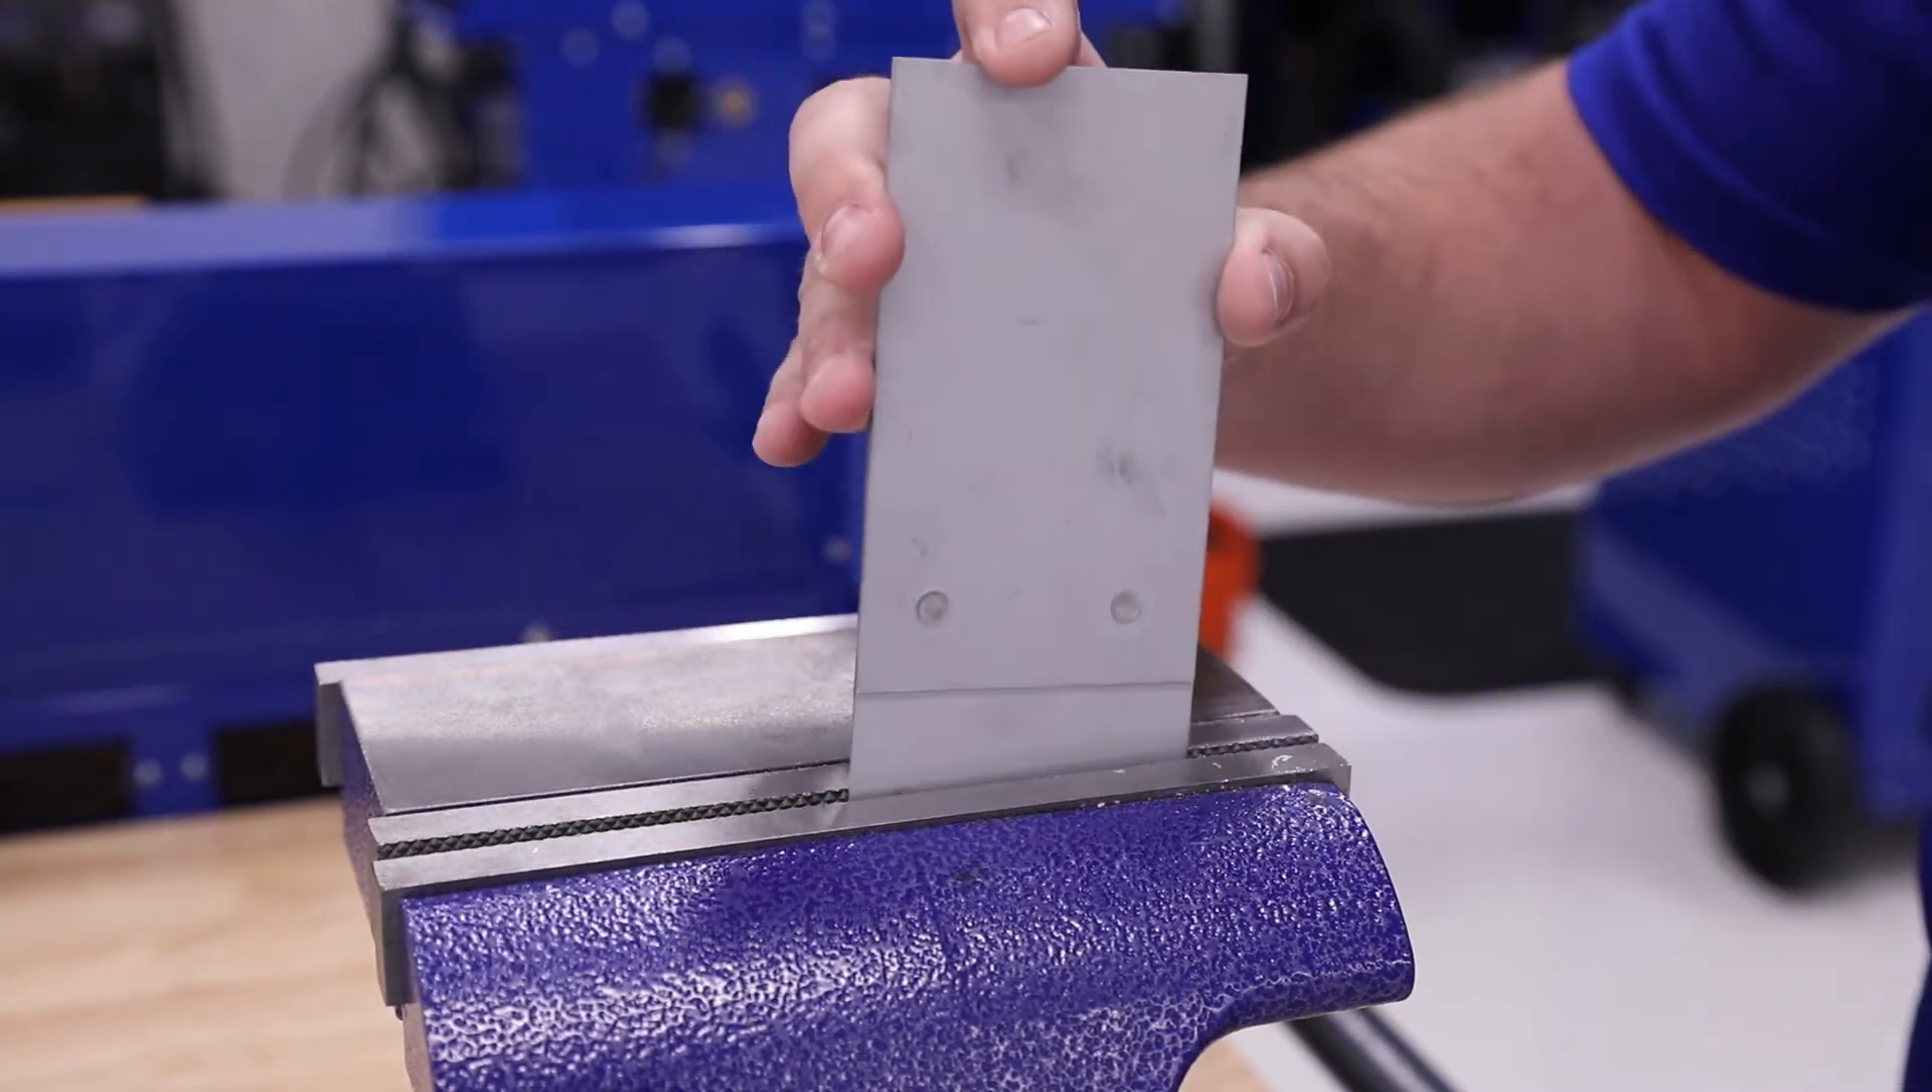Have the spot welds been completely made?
Yes.